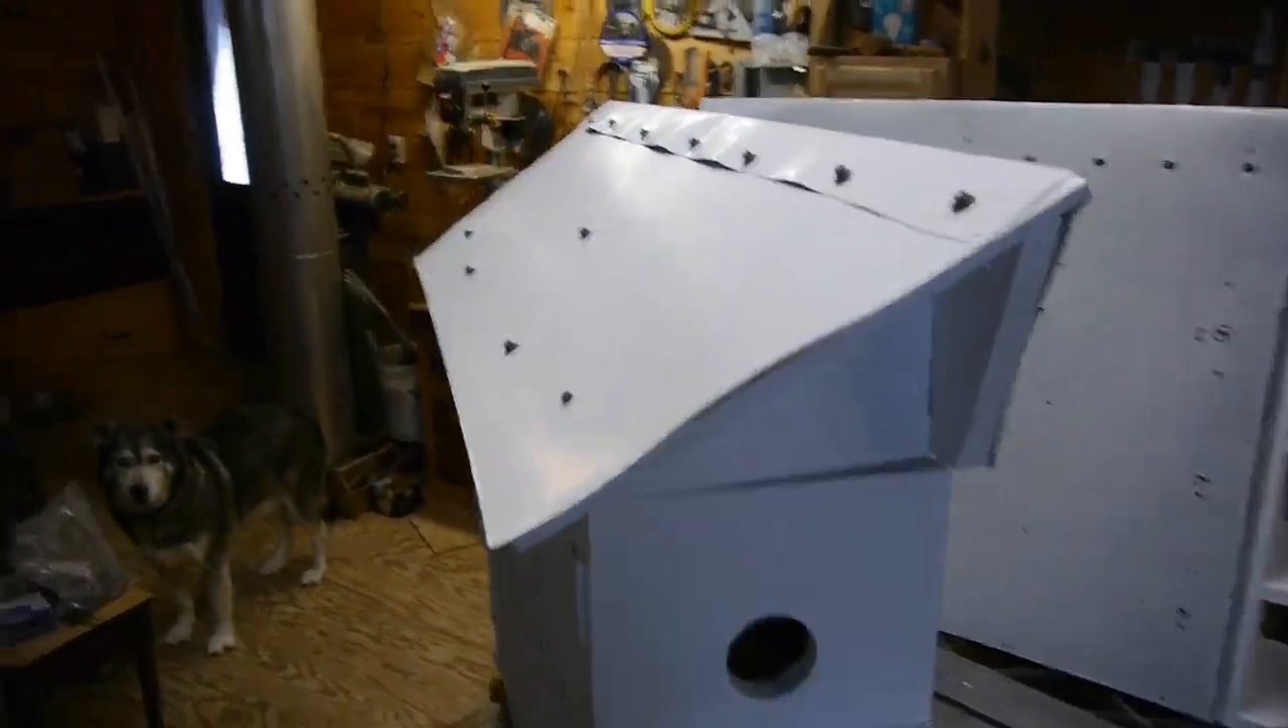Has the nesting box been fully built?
Yes.